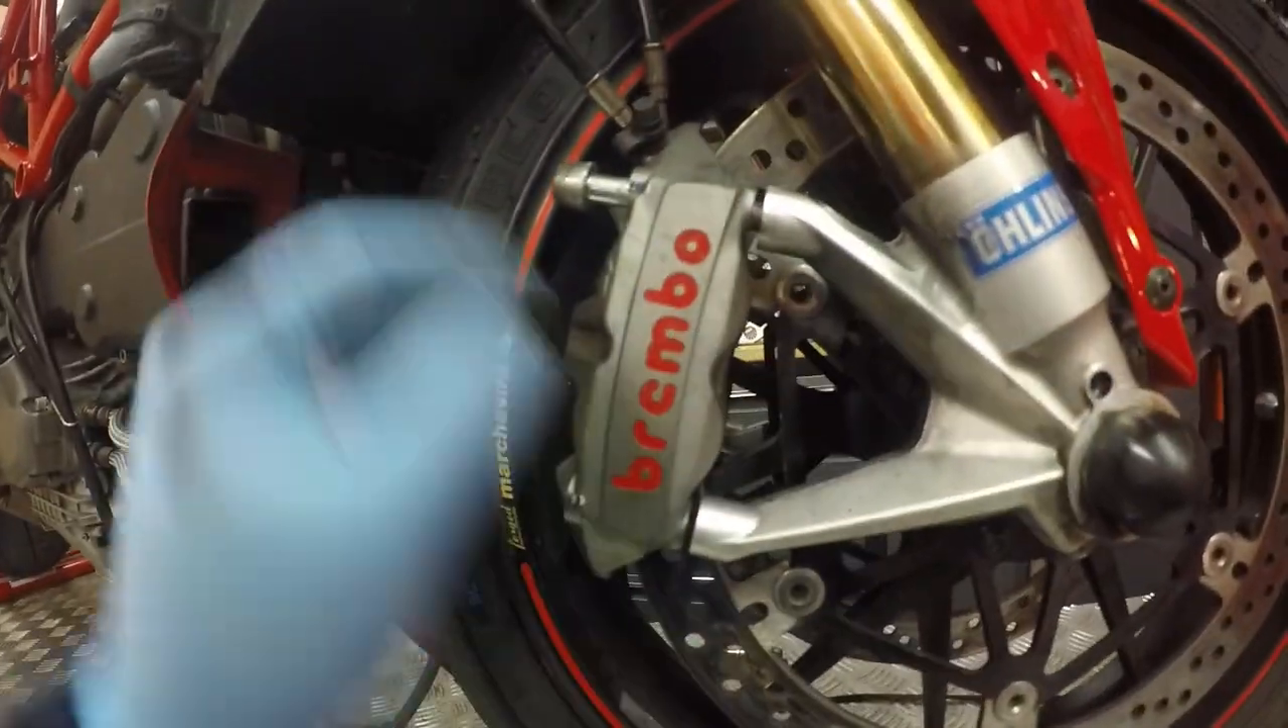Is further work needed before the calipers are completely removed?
Yes.